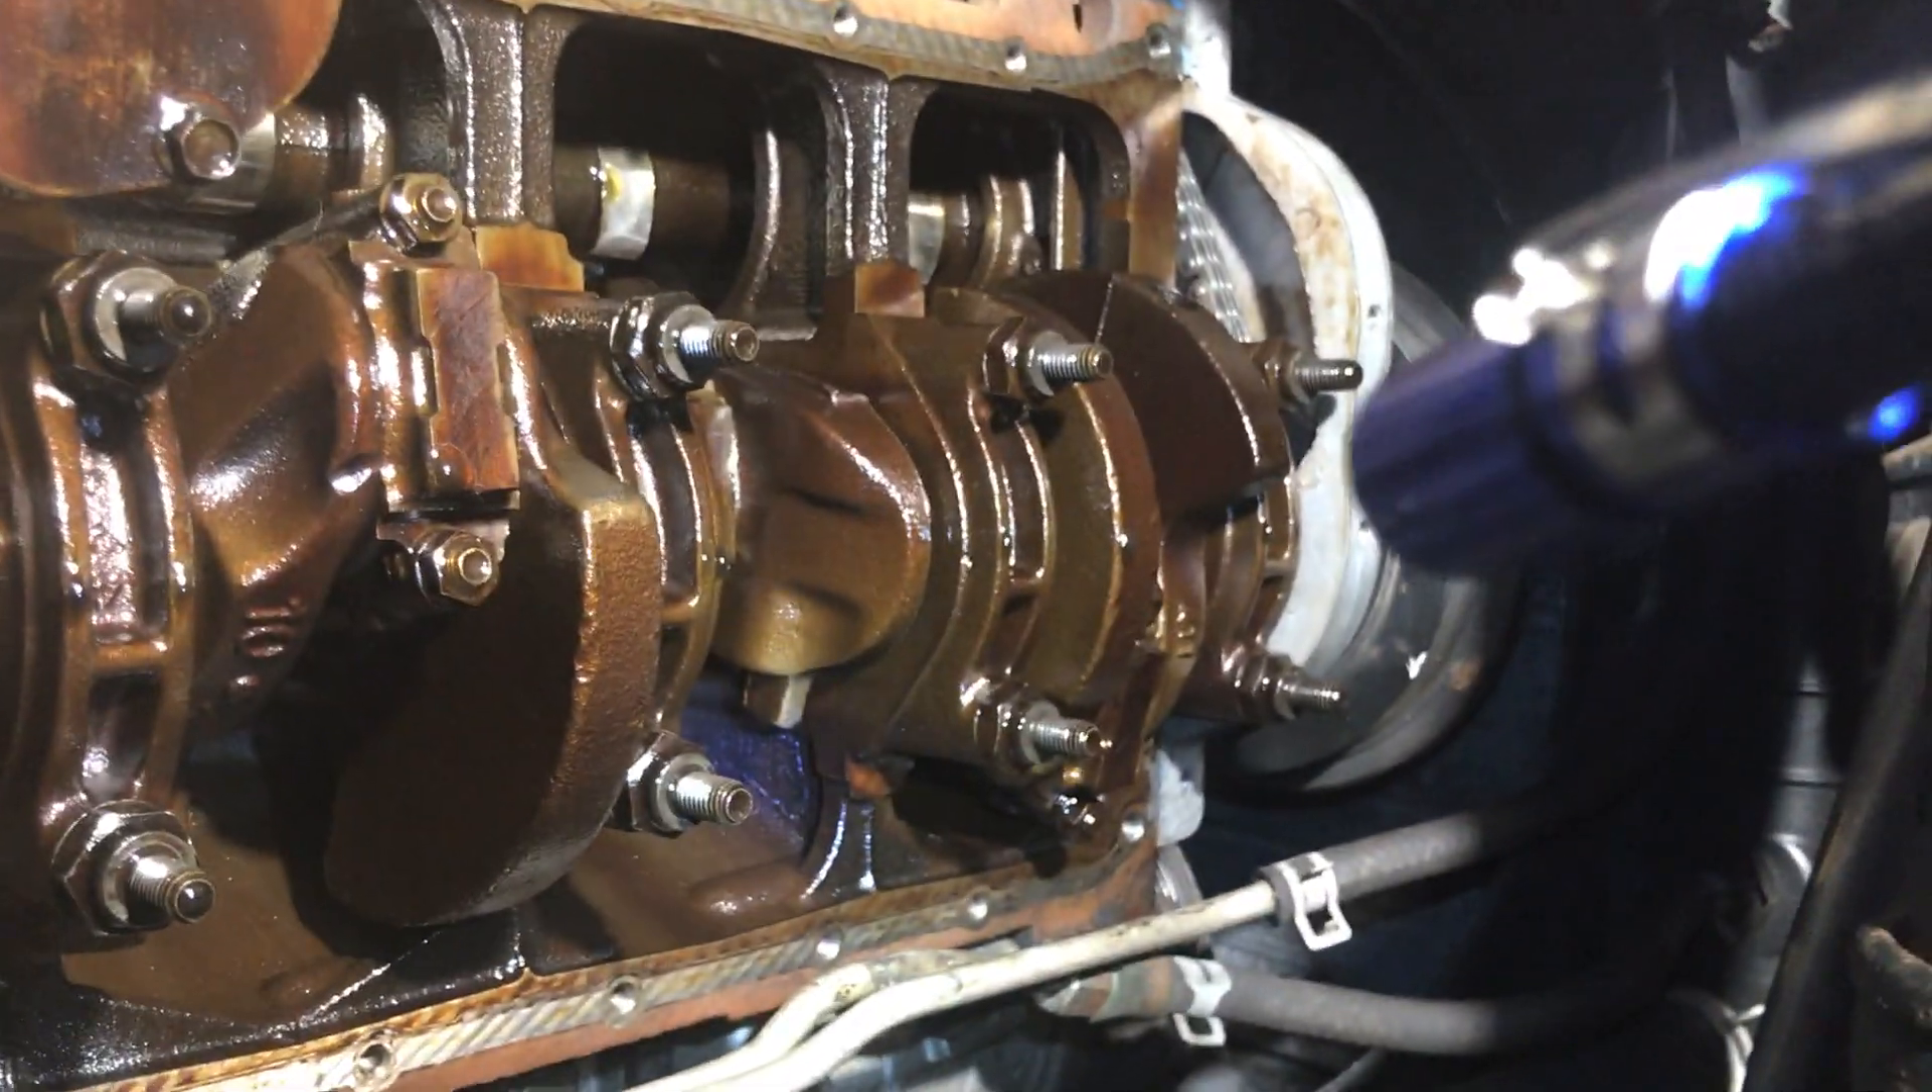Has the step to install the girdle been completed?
No.